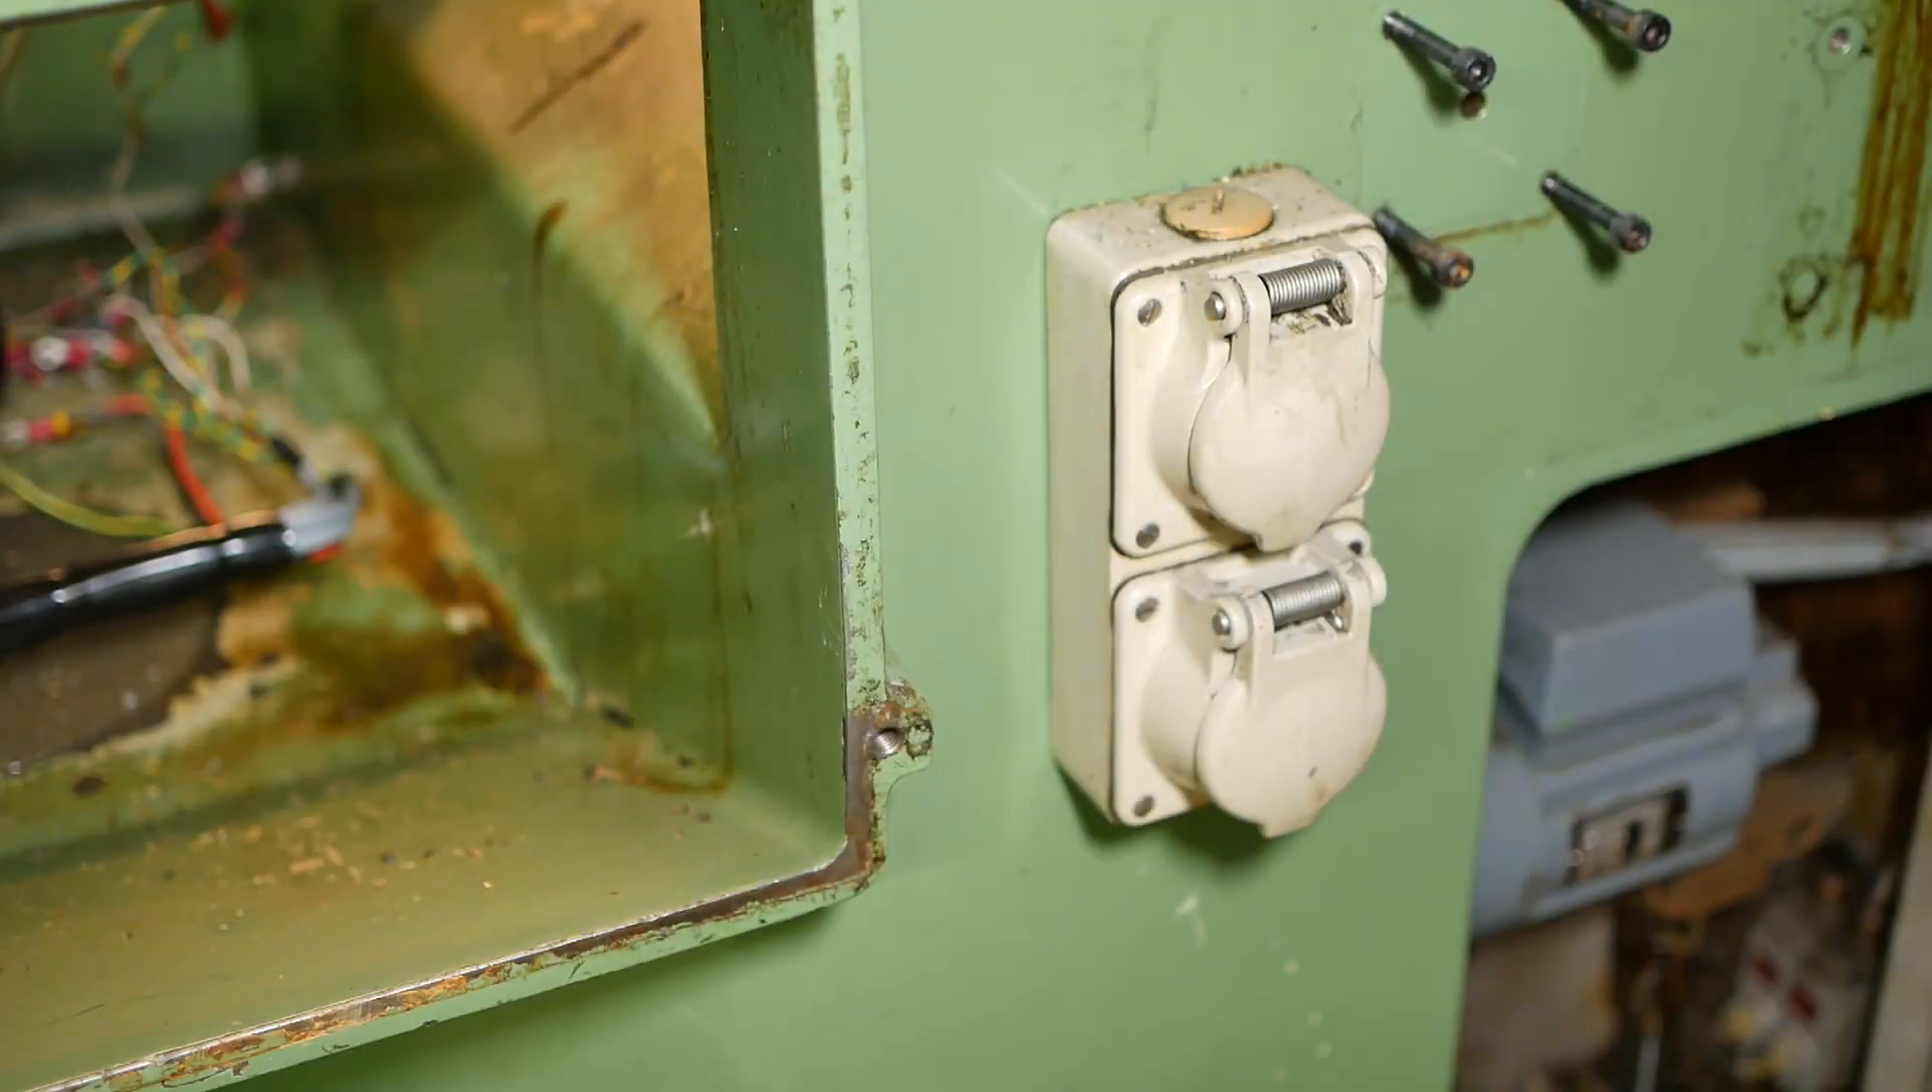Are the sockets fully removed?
No.